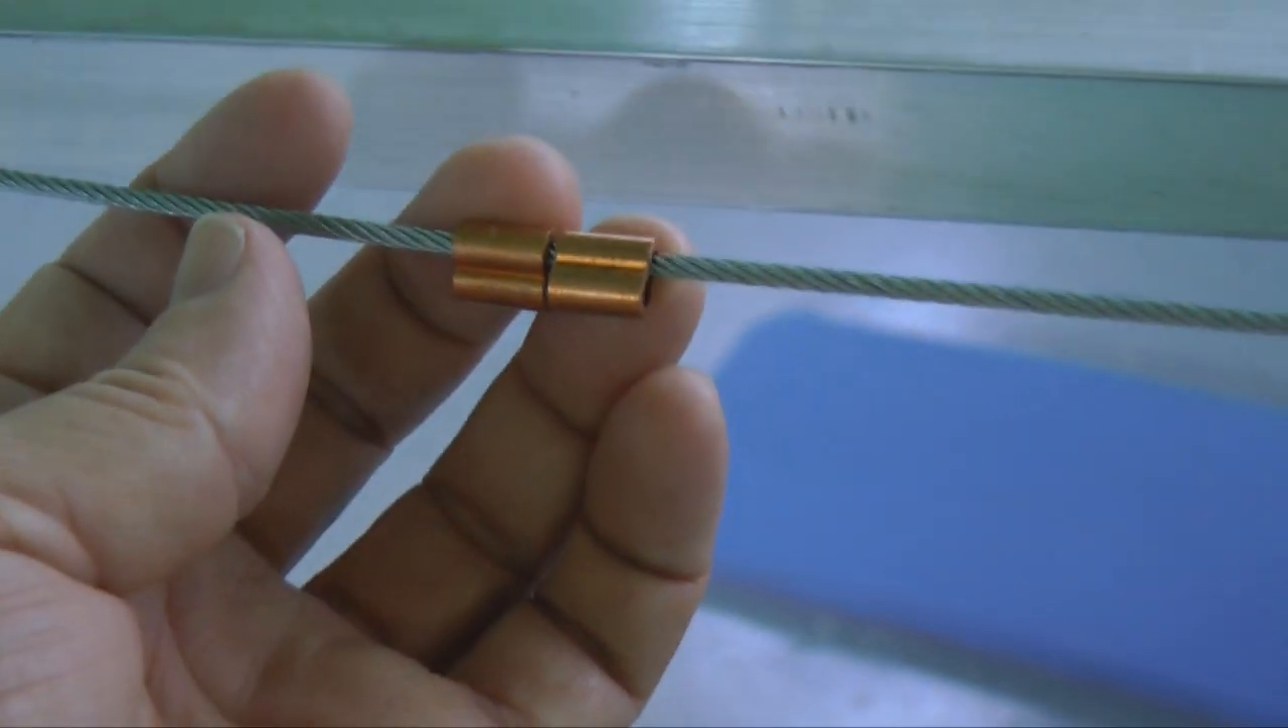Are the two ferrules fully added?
Yes.